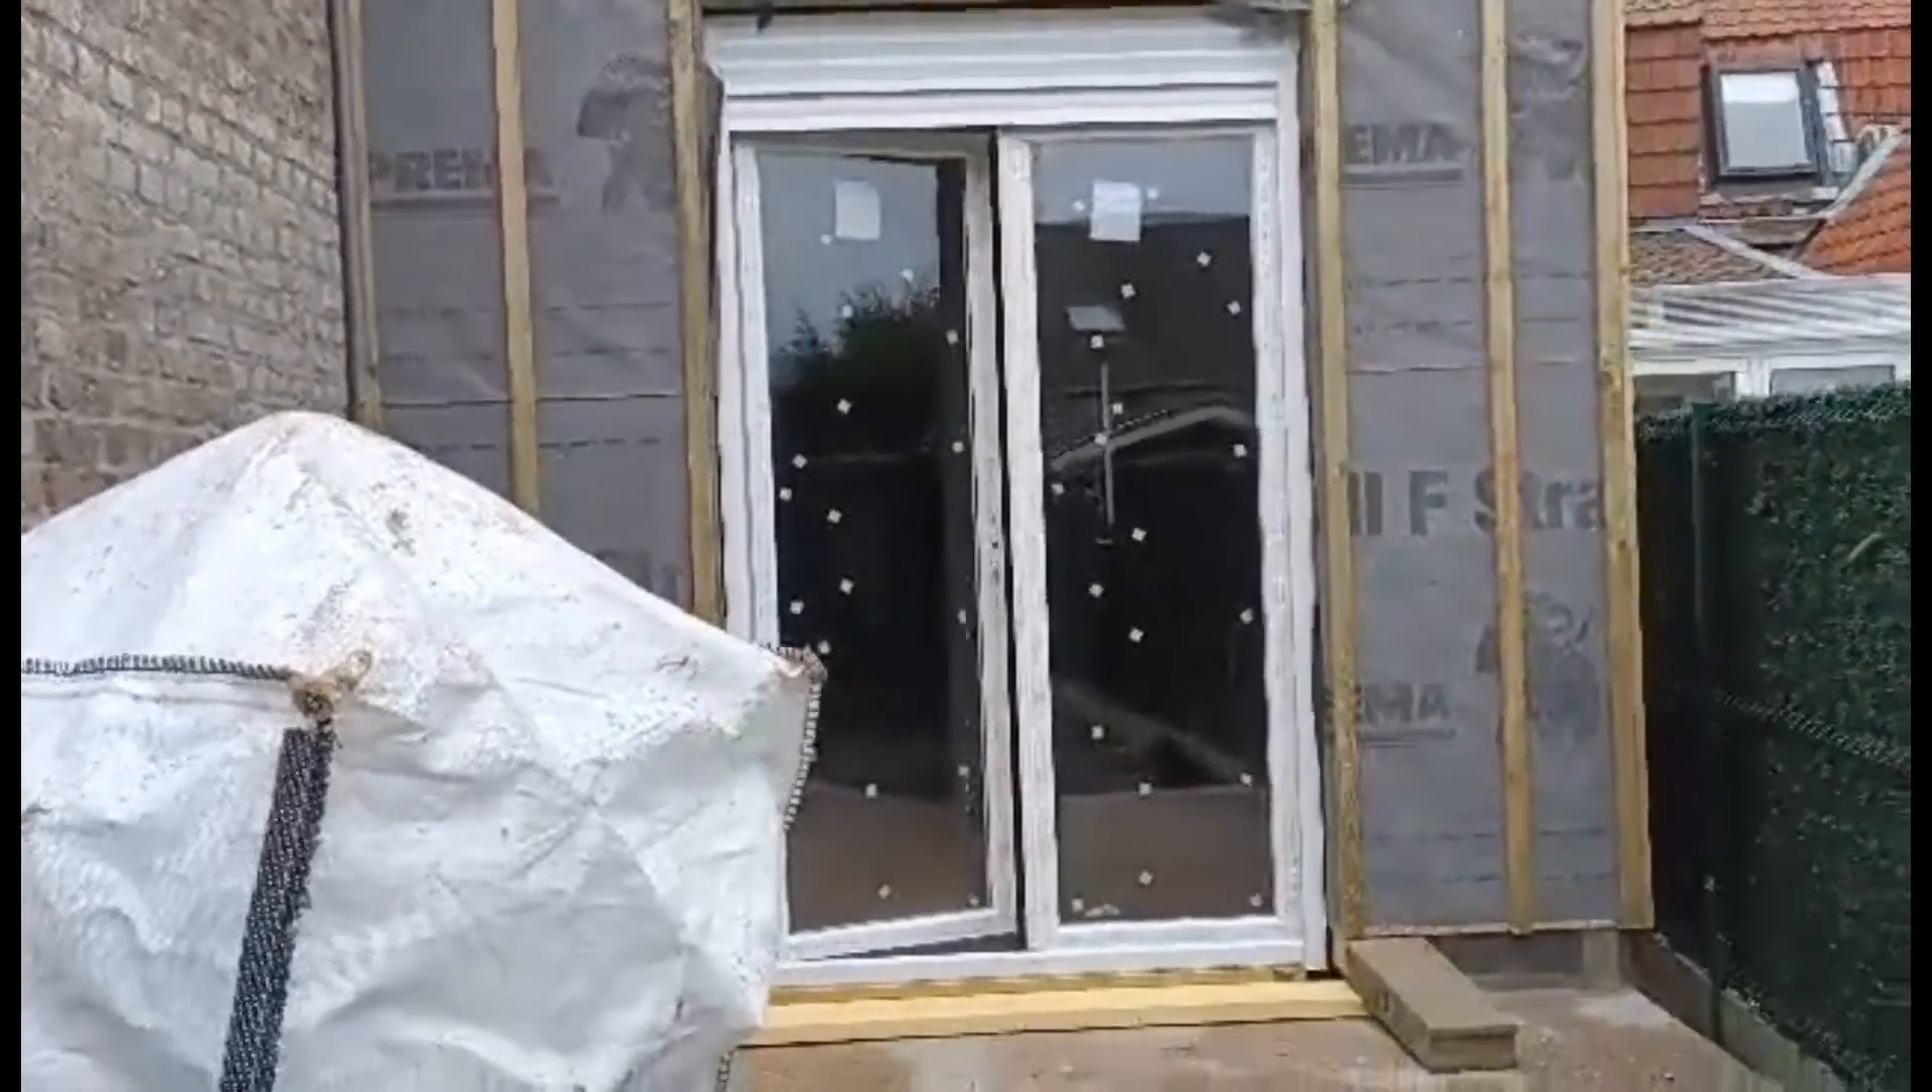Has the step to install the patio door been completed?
Yes.